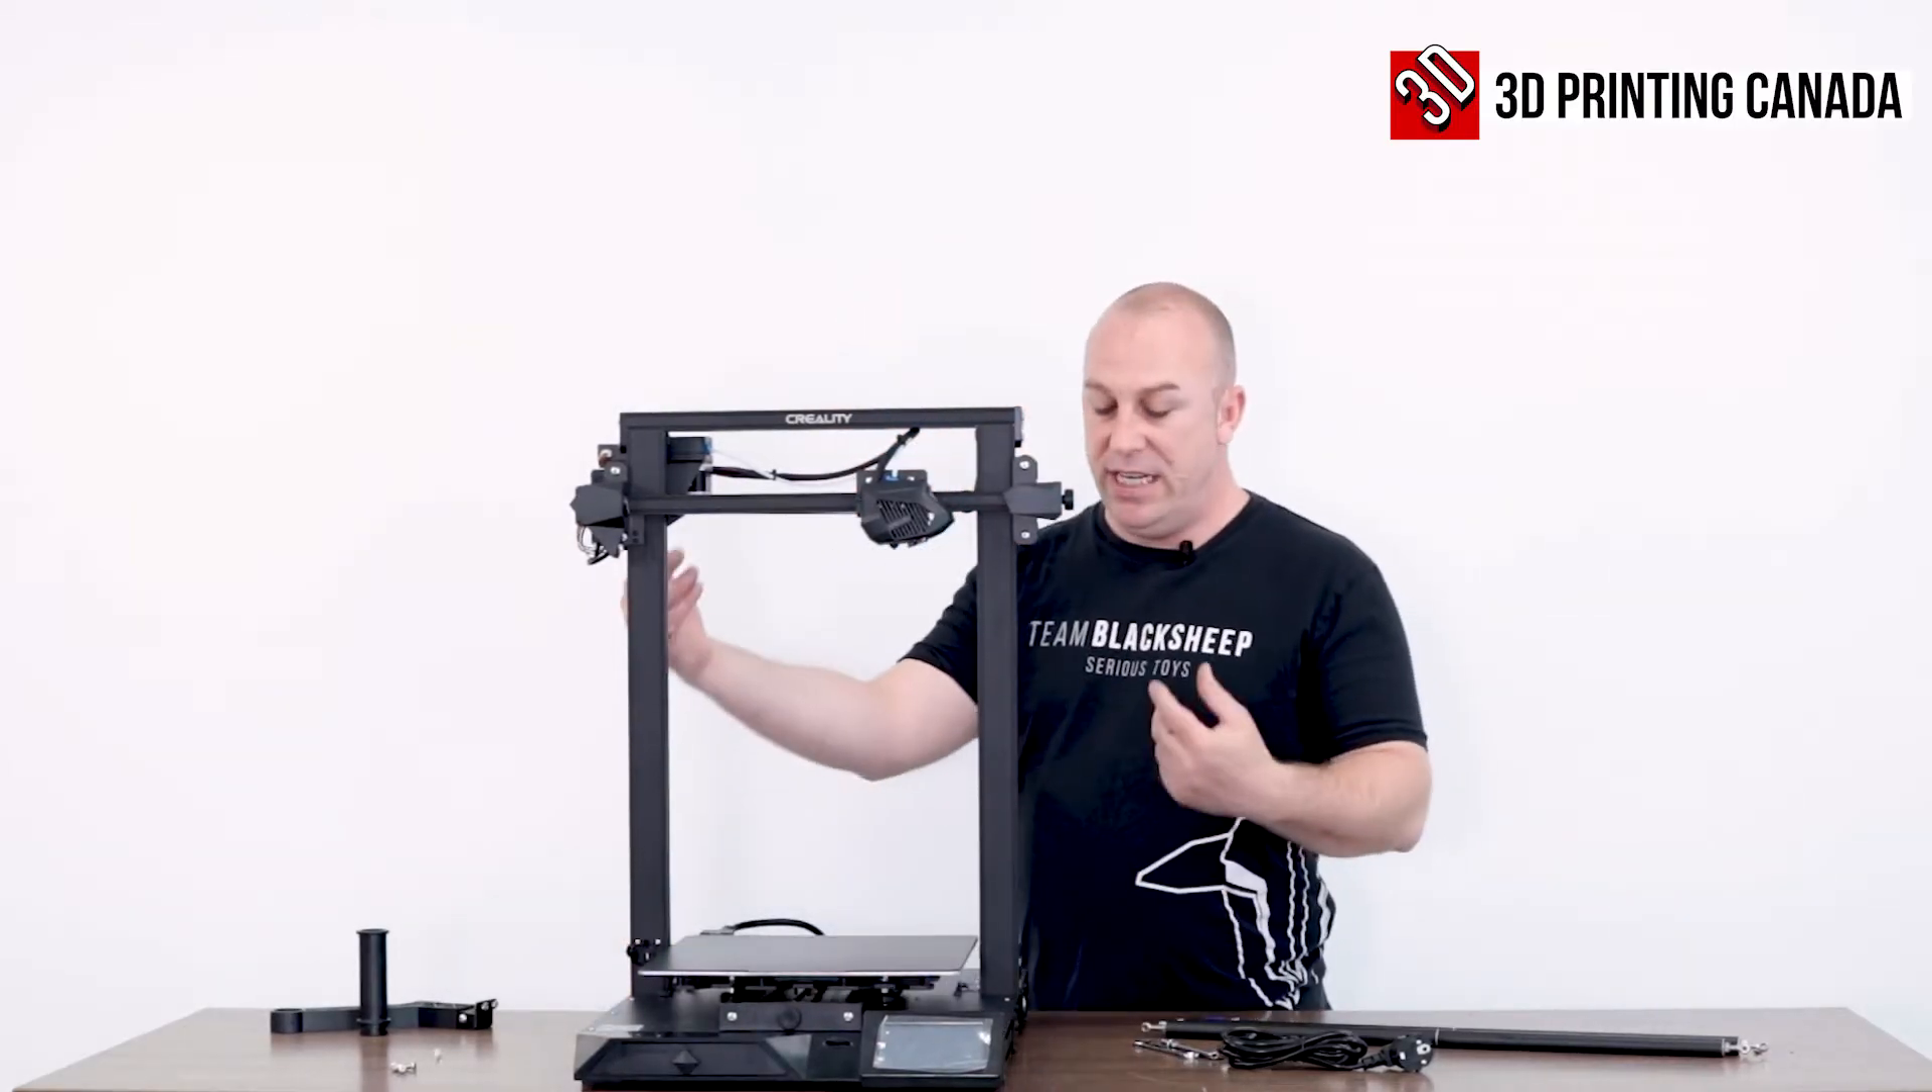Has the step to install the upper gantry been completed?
Yes.